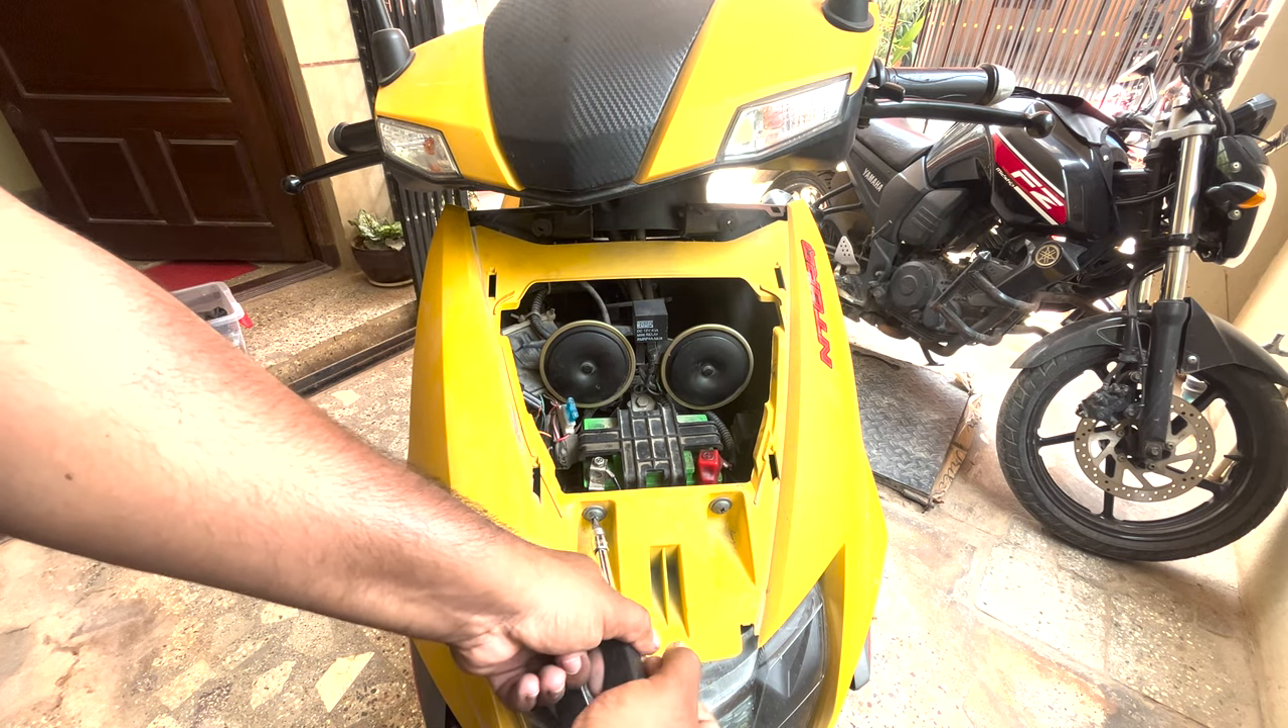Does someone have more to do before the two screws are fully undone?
Yes.